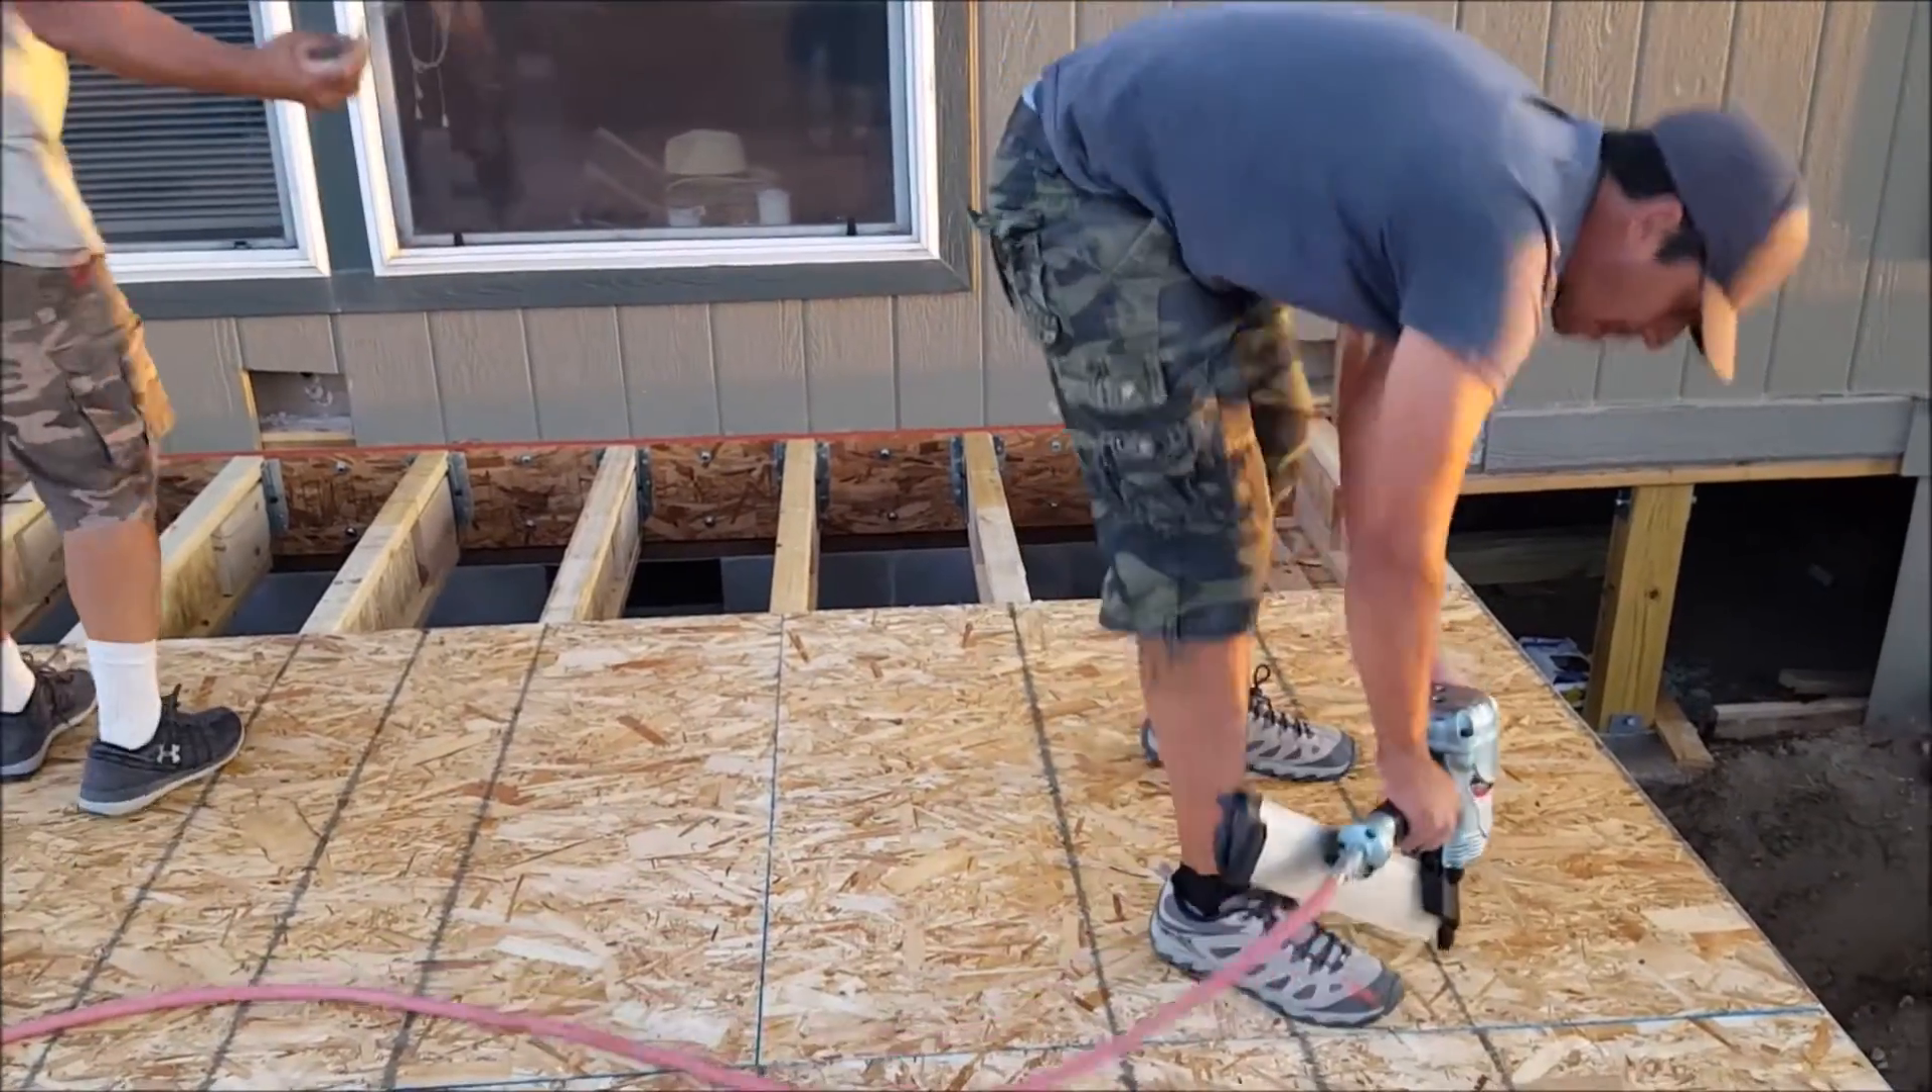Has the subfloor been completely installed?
No.